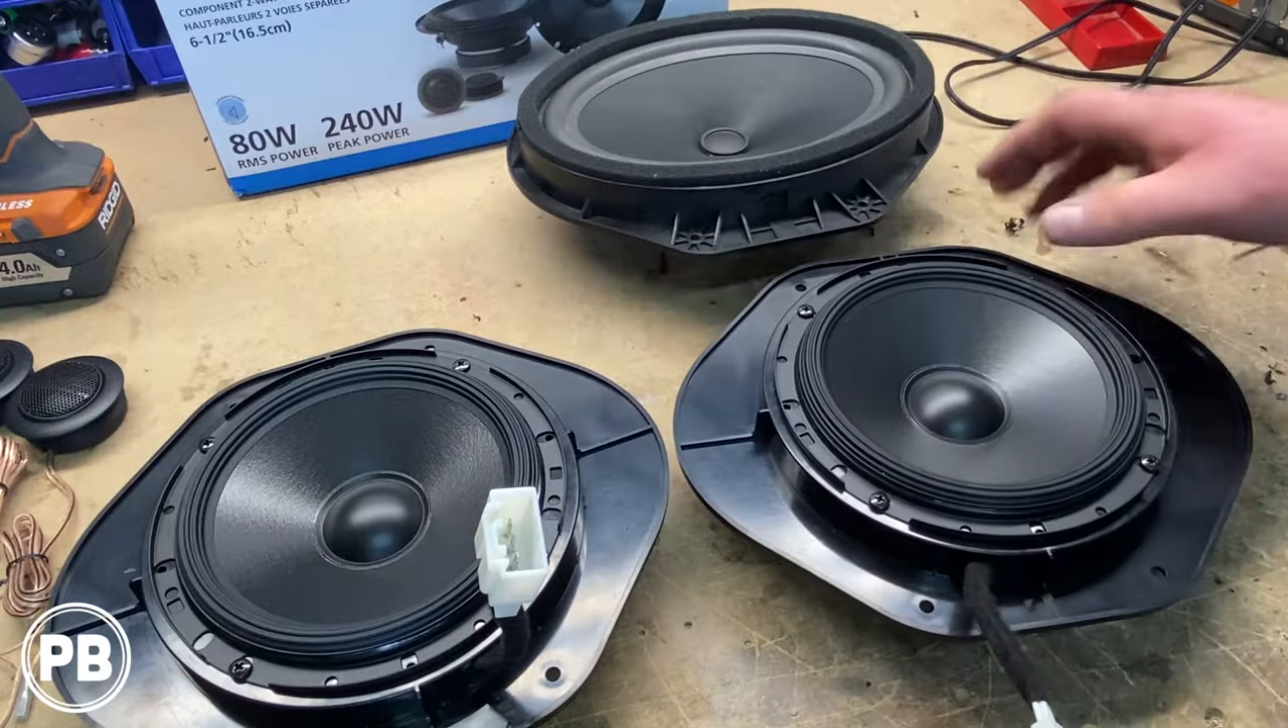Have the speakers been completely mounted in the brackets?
Yes.